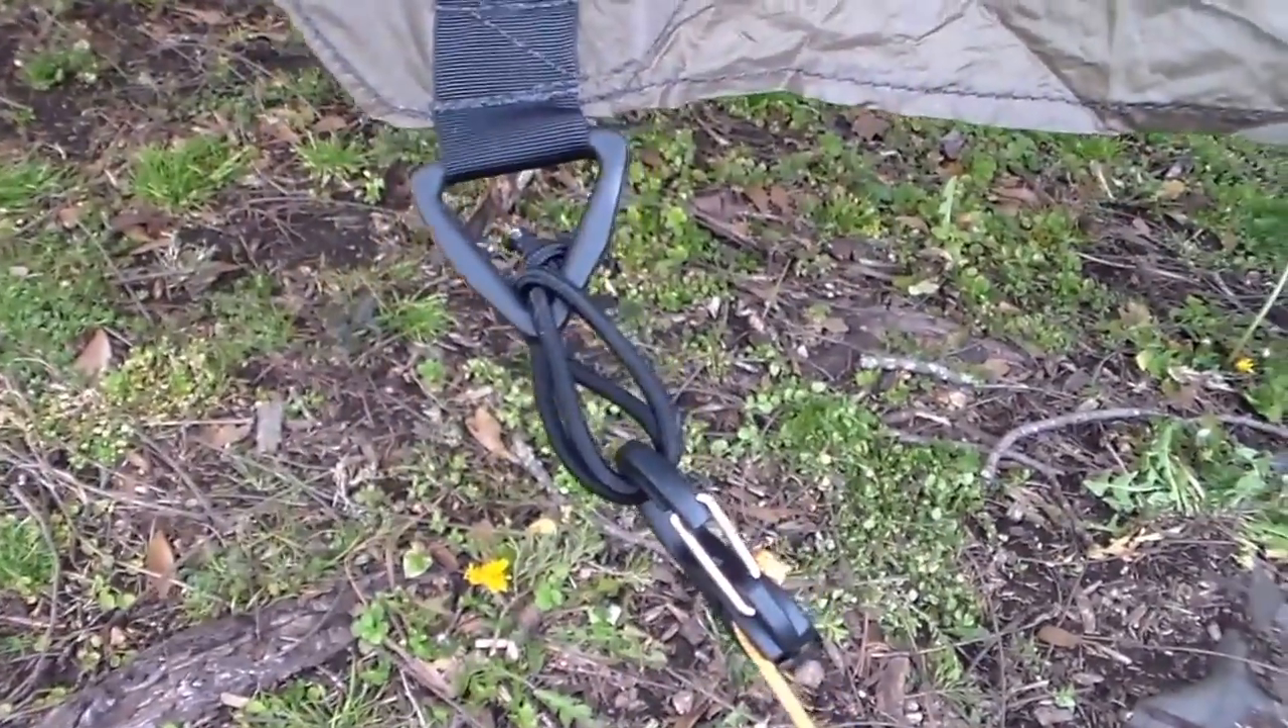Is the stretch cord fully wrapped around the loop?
Yes.